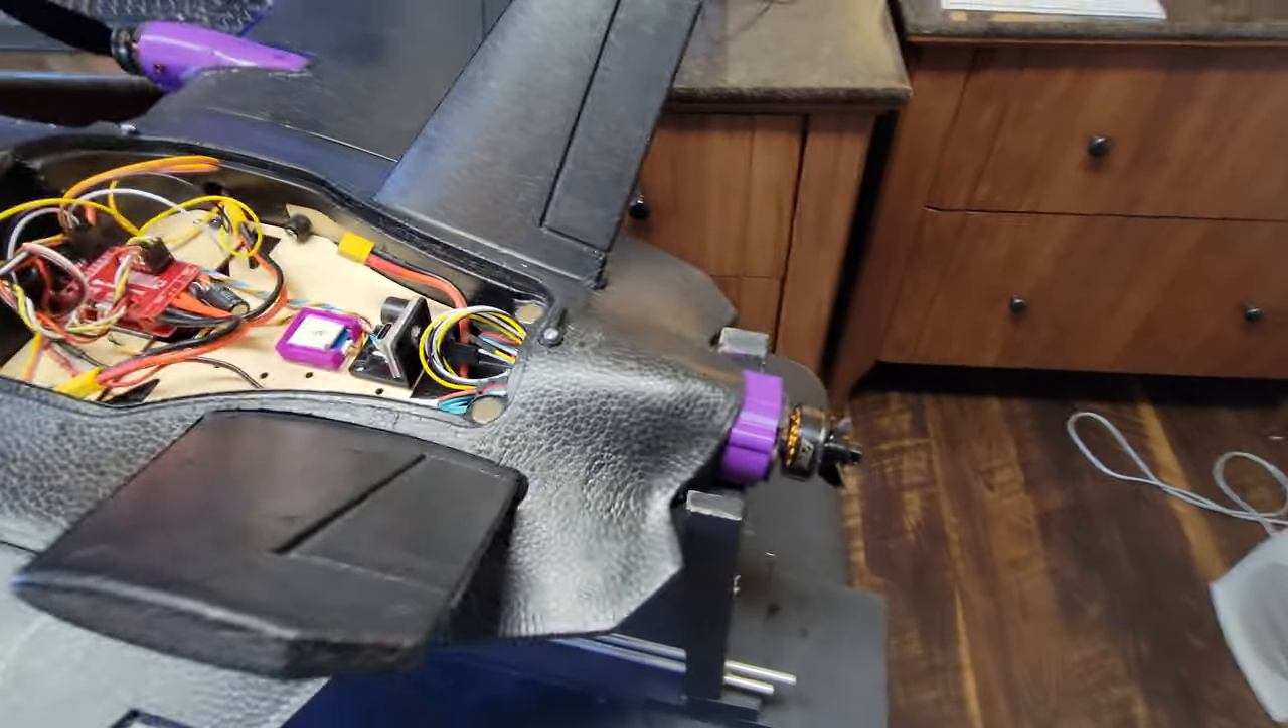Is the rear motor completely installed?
Yes.